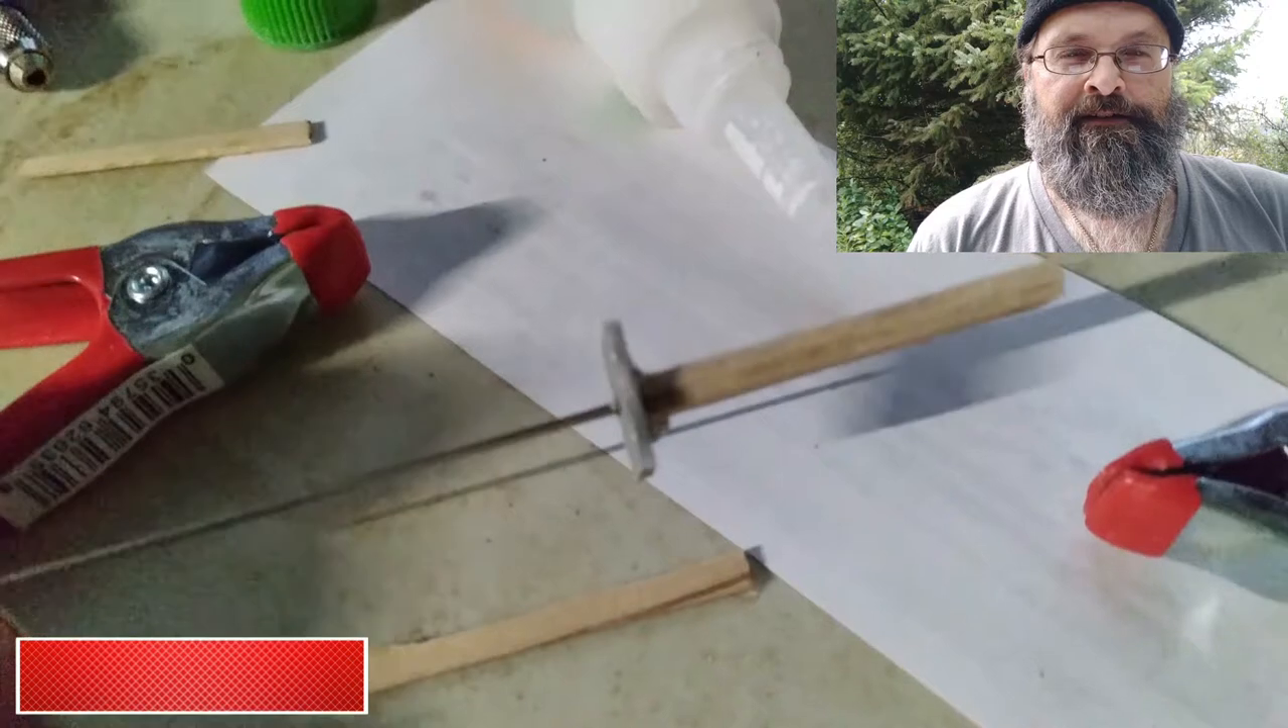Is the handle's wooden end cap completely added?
No.